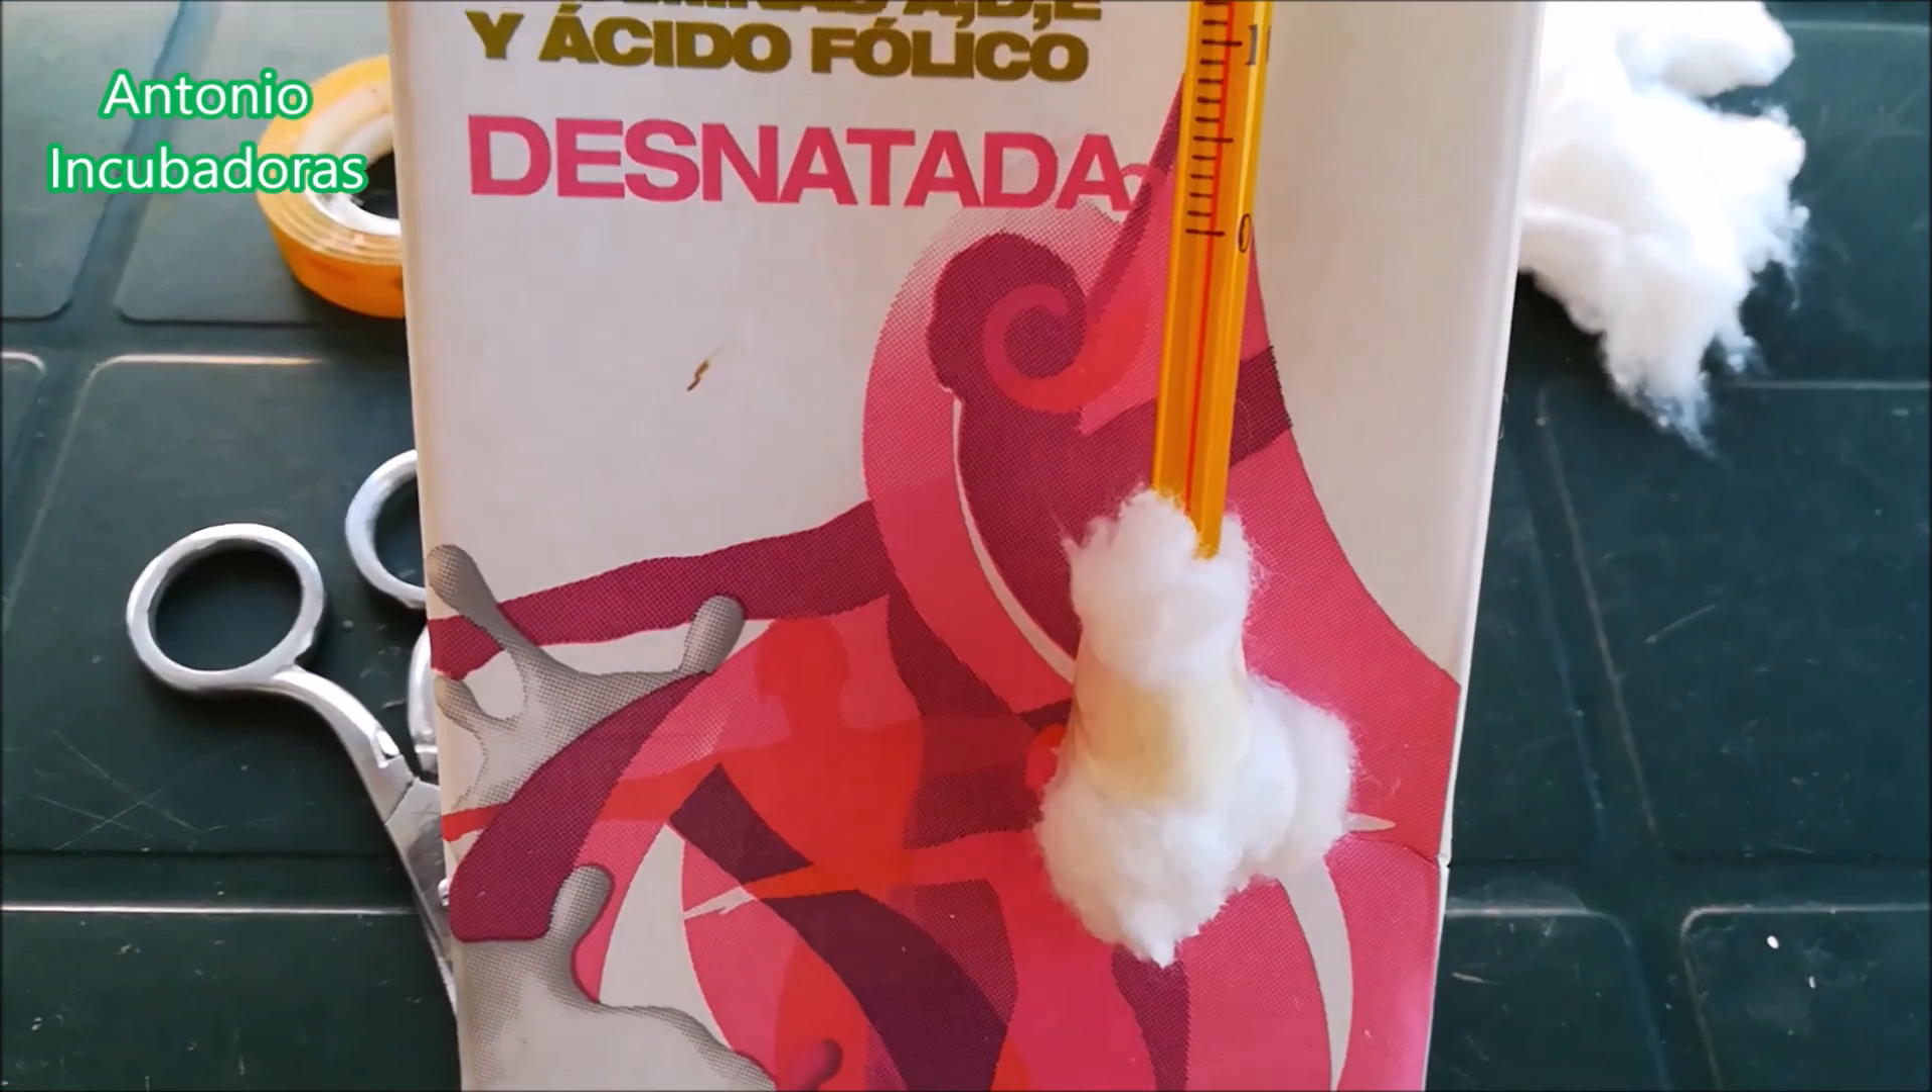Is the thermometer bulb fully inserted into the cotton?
Yes.